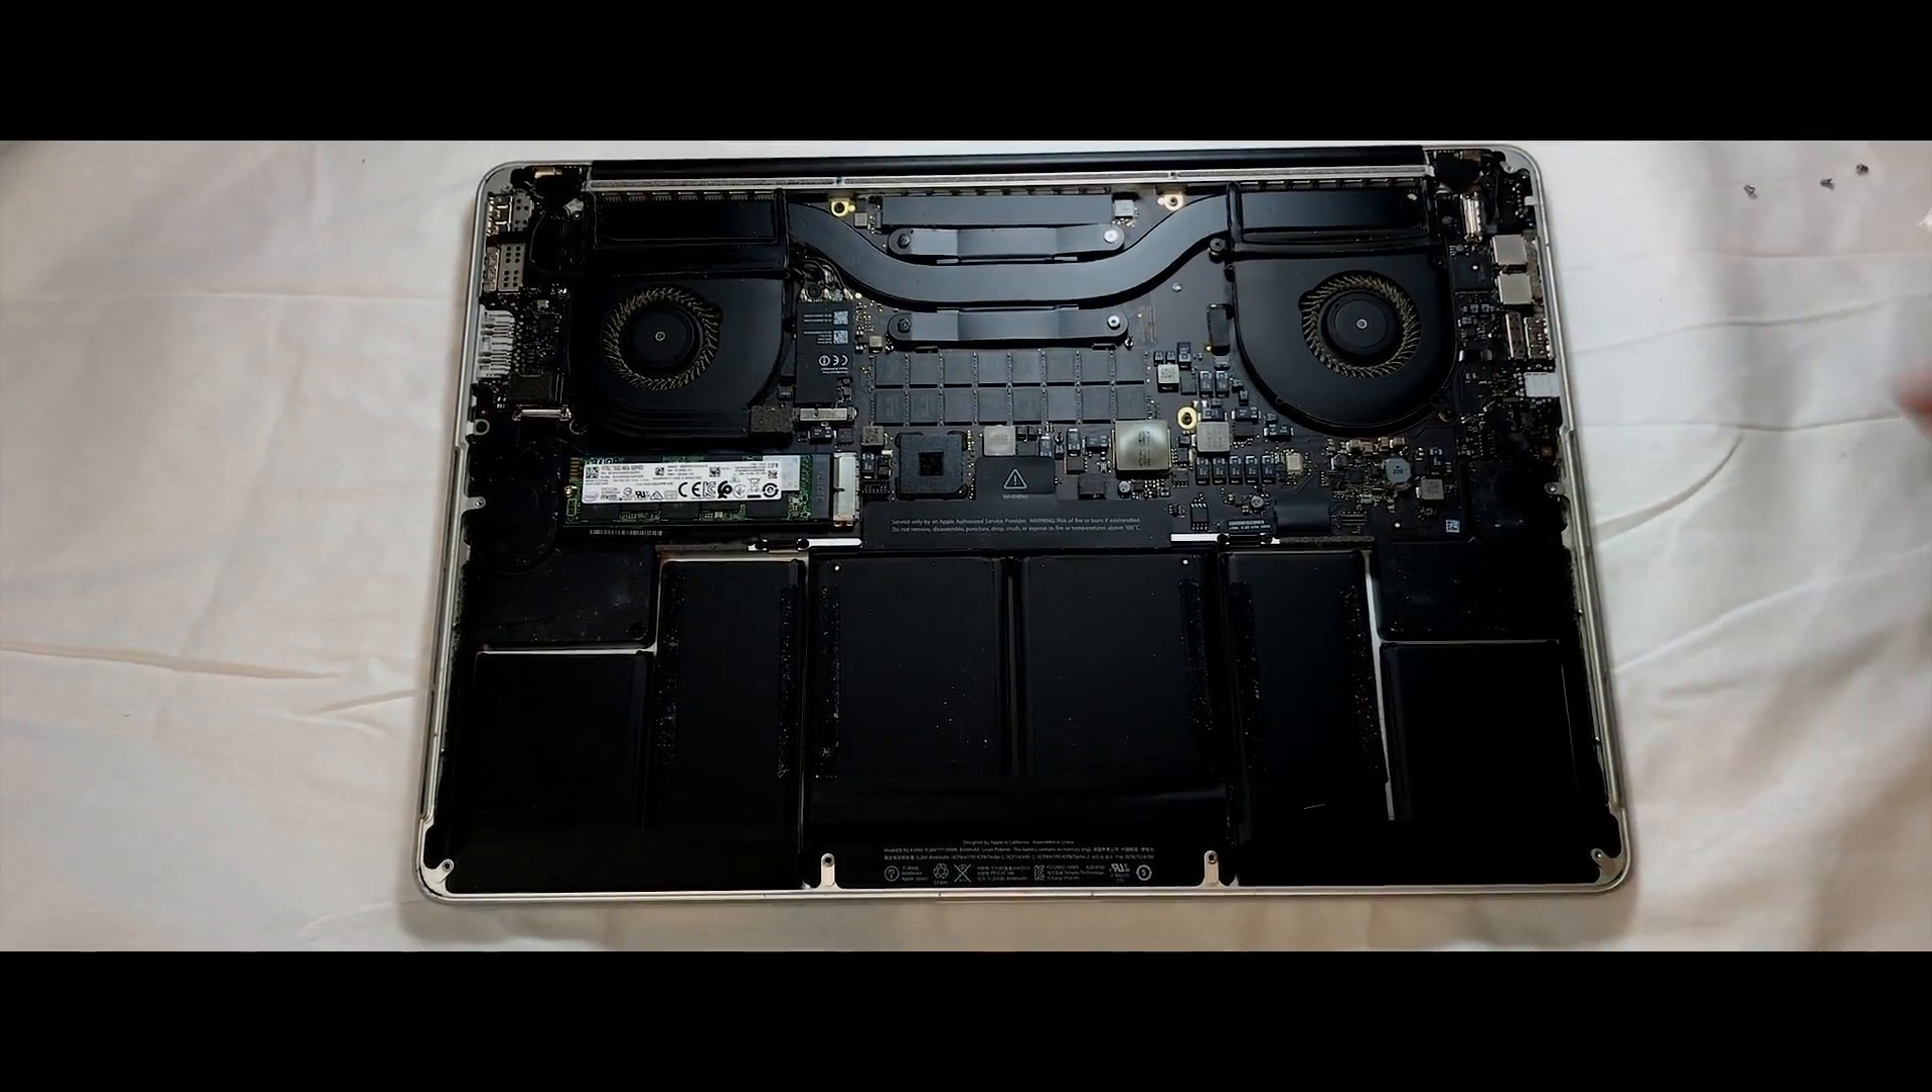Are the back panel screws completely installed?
No.